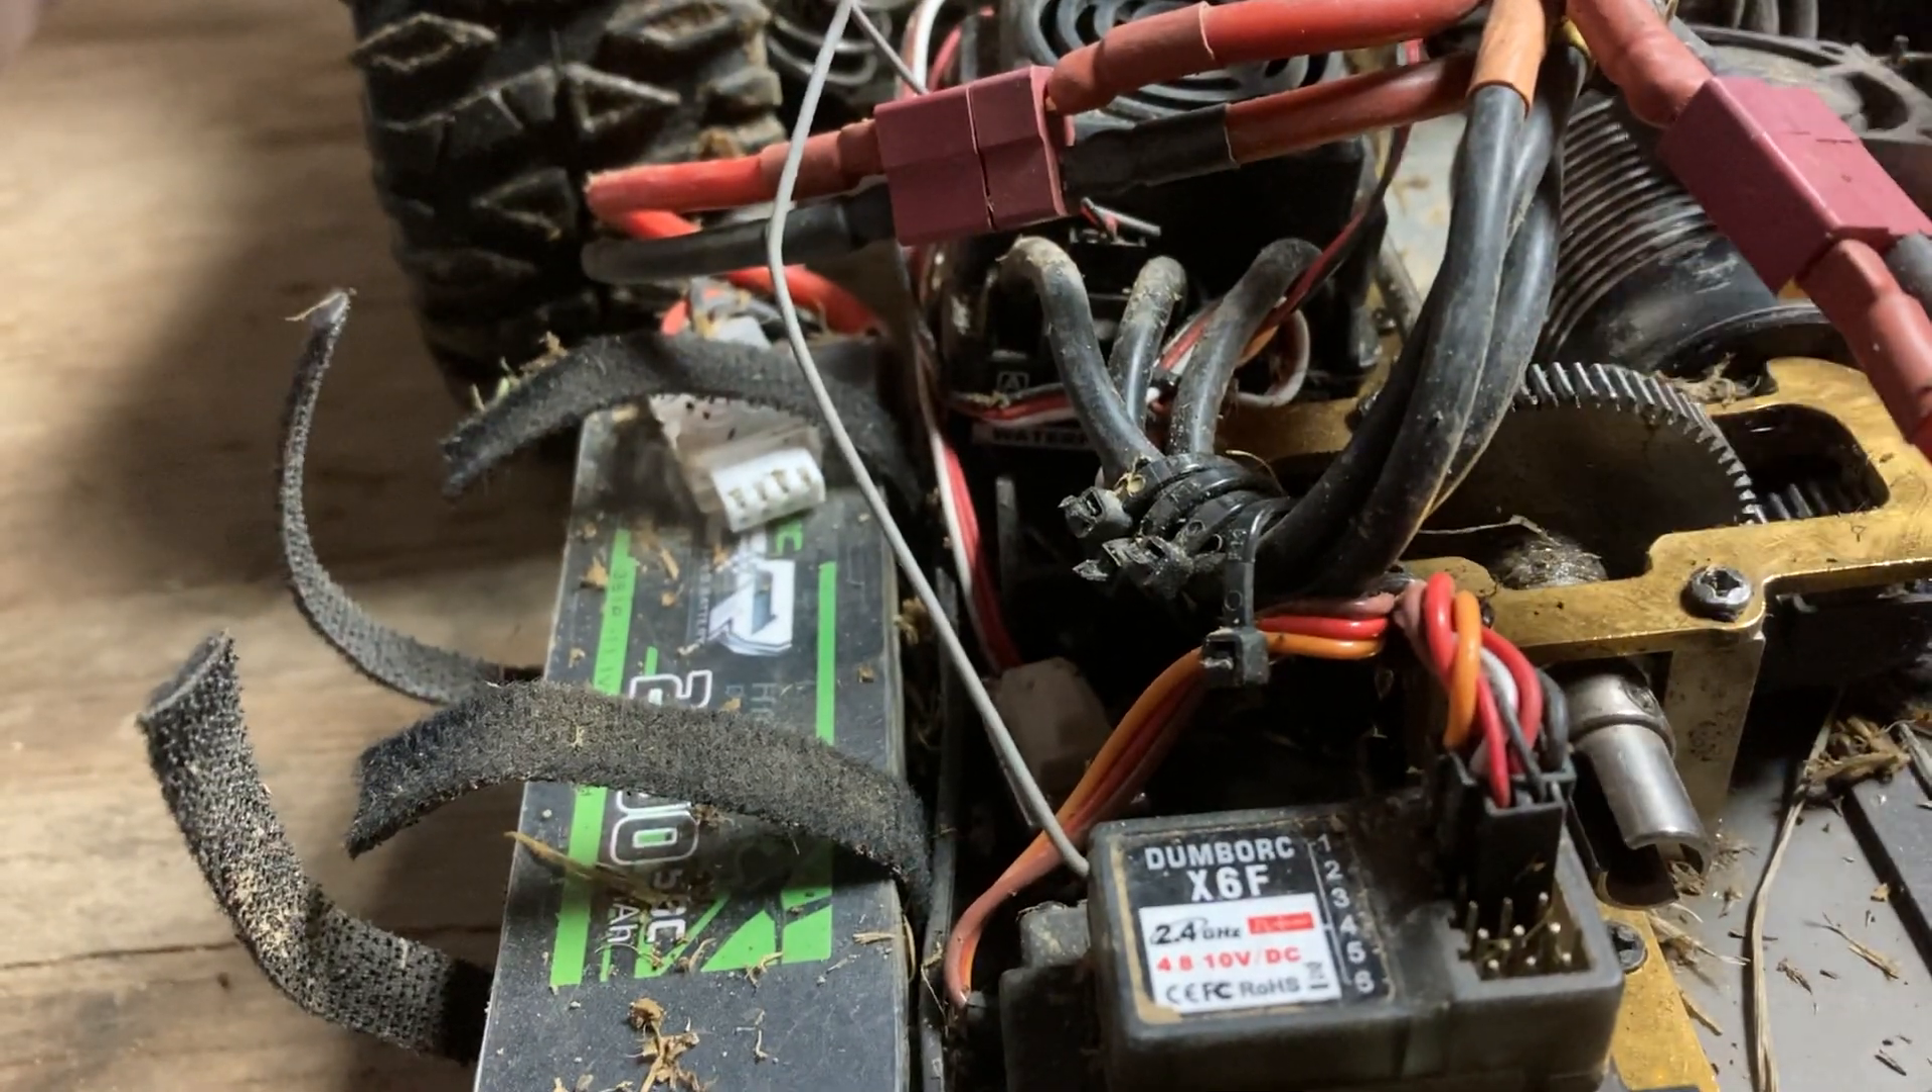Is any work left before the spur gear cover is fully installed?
Yes.